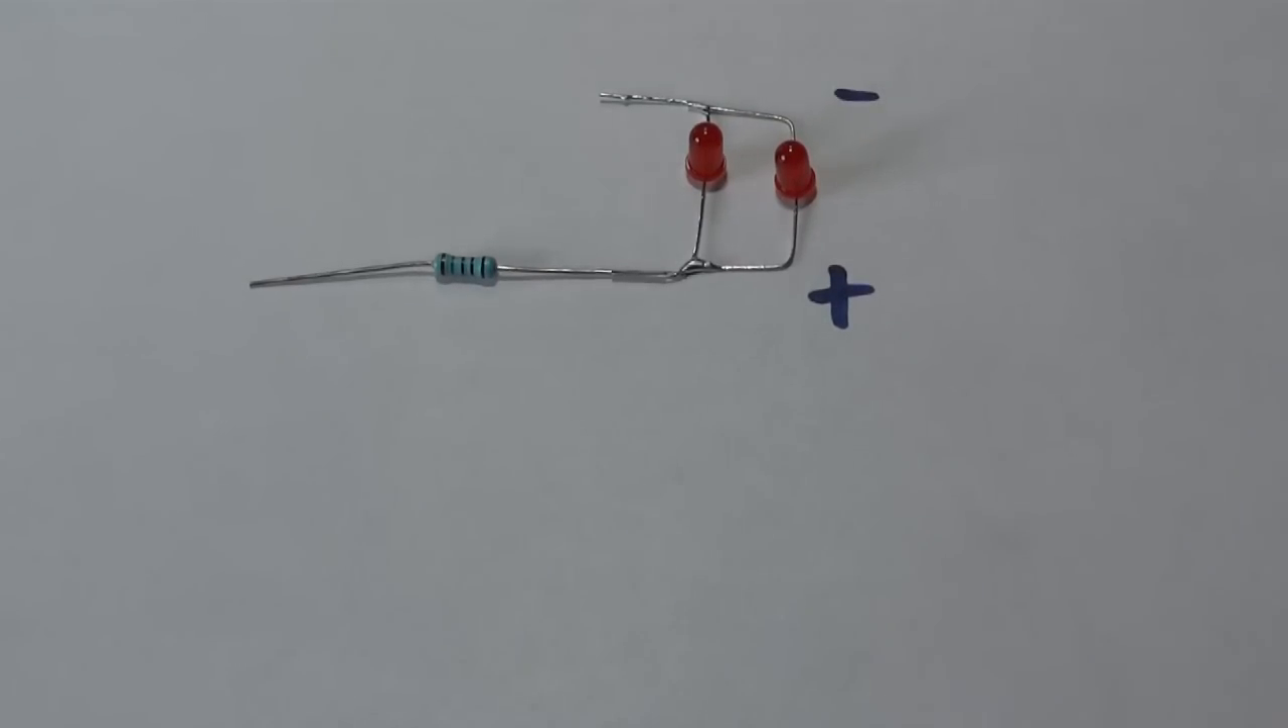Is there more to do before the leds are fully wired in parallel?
No.